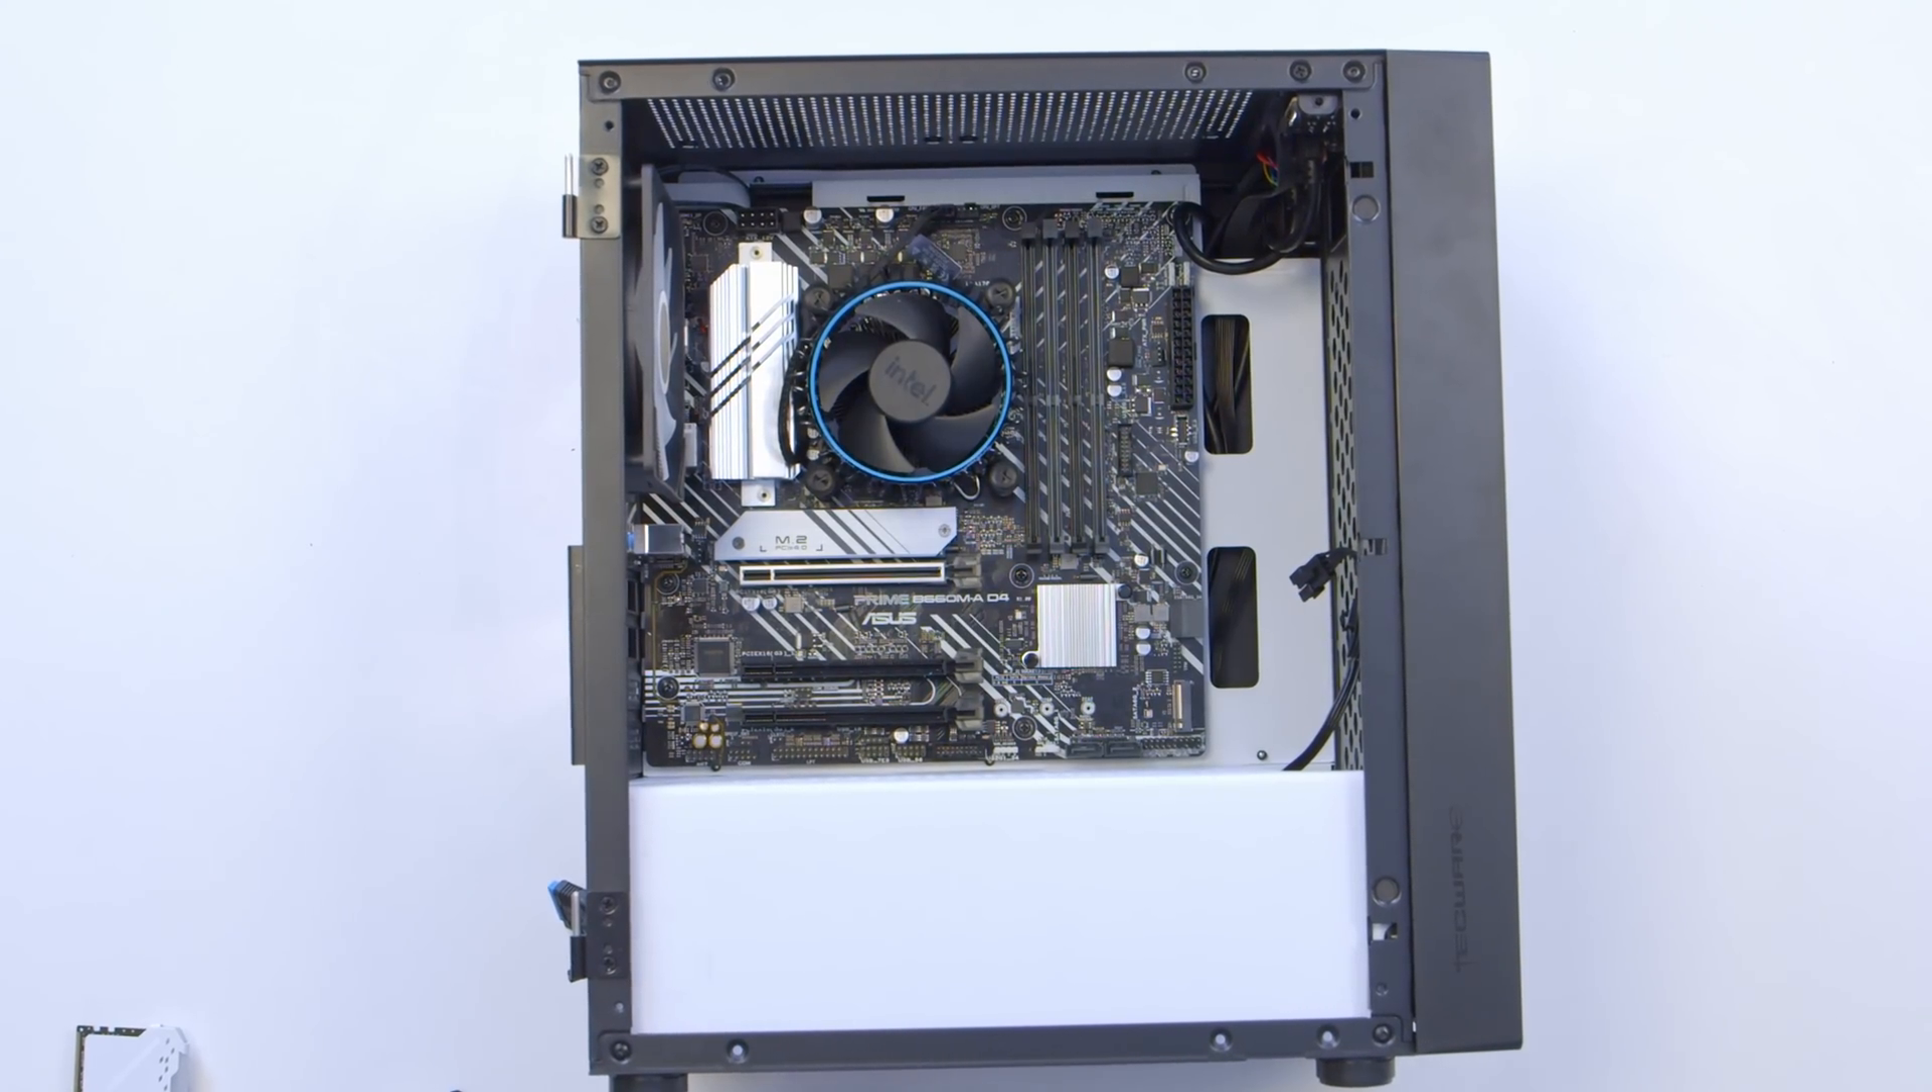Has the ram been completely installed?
No.